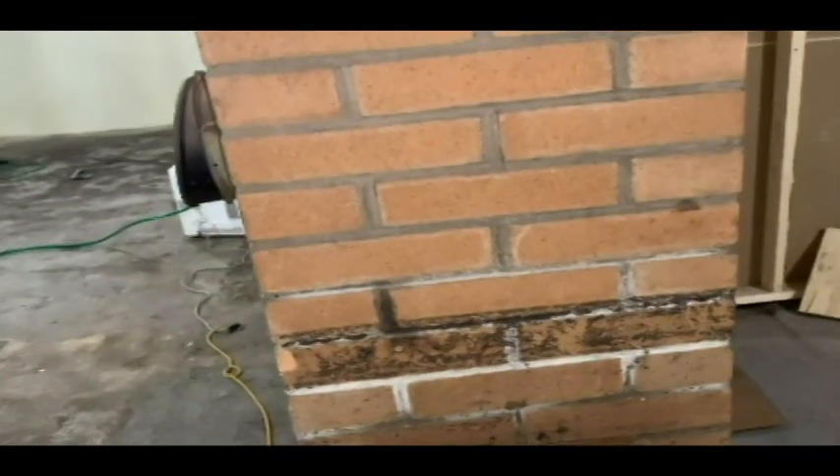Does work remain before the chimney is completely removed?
Yes.